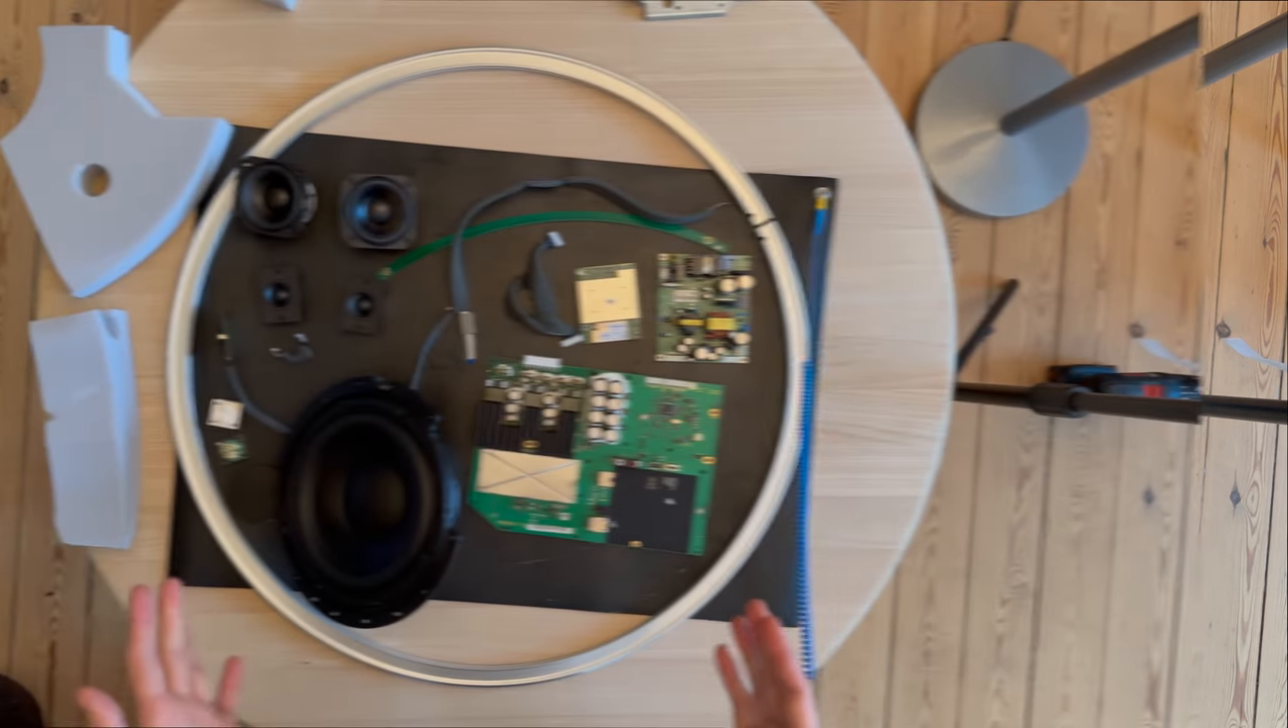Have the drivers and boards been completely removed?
Yes.